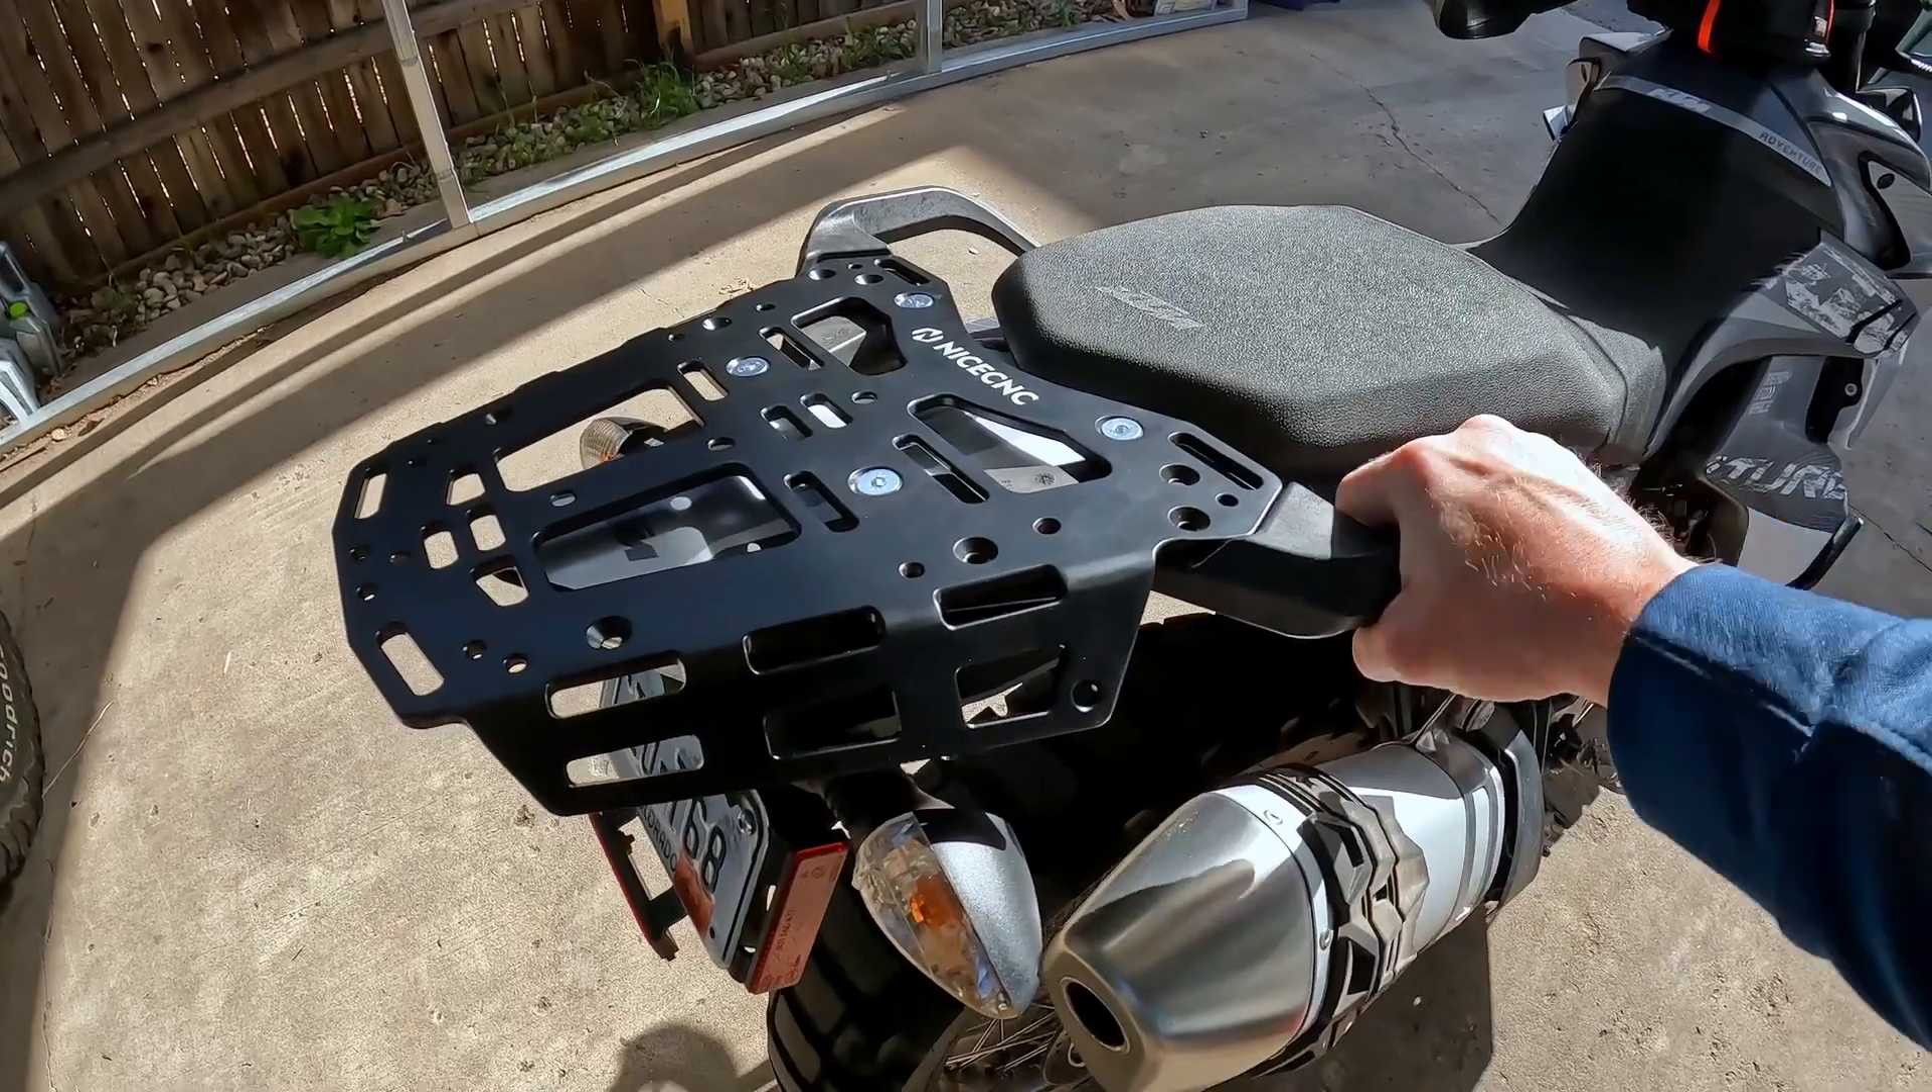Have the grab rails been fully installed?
Yes.